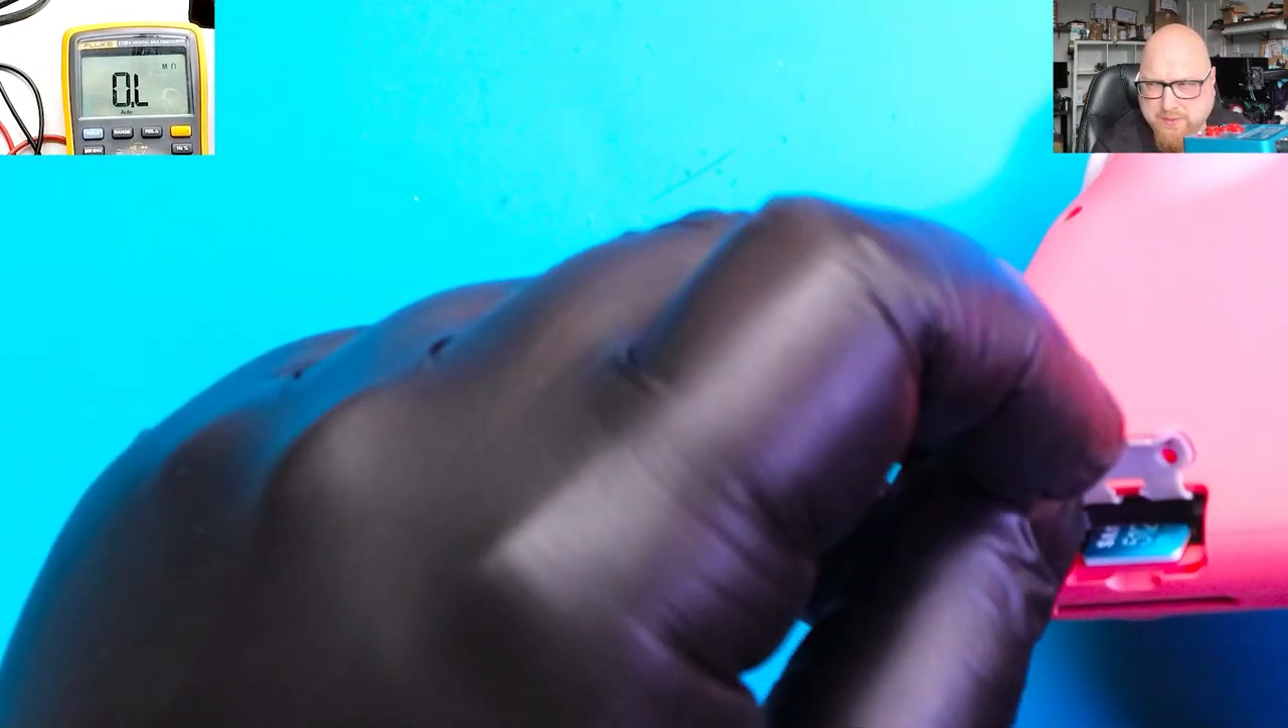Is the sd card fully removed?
No.